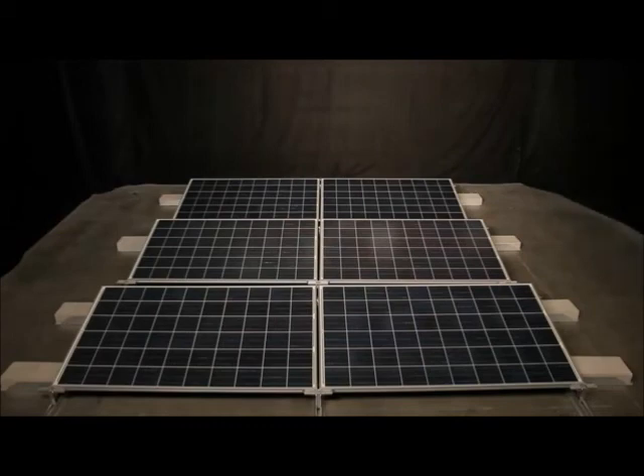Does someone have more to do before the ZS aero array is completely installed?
No.